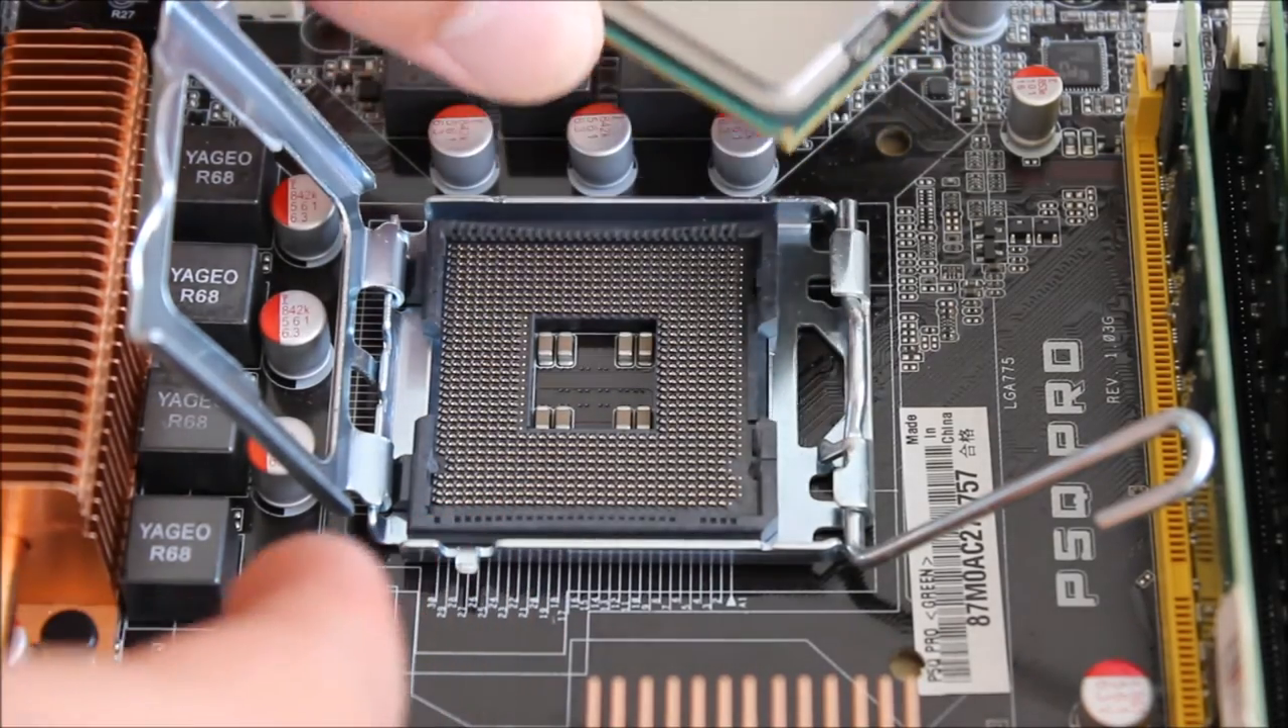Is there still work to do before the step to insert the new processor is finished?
Yes.